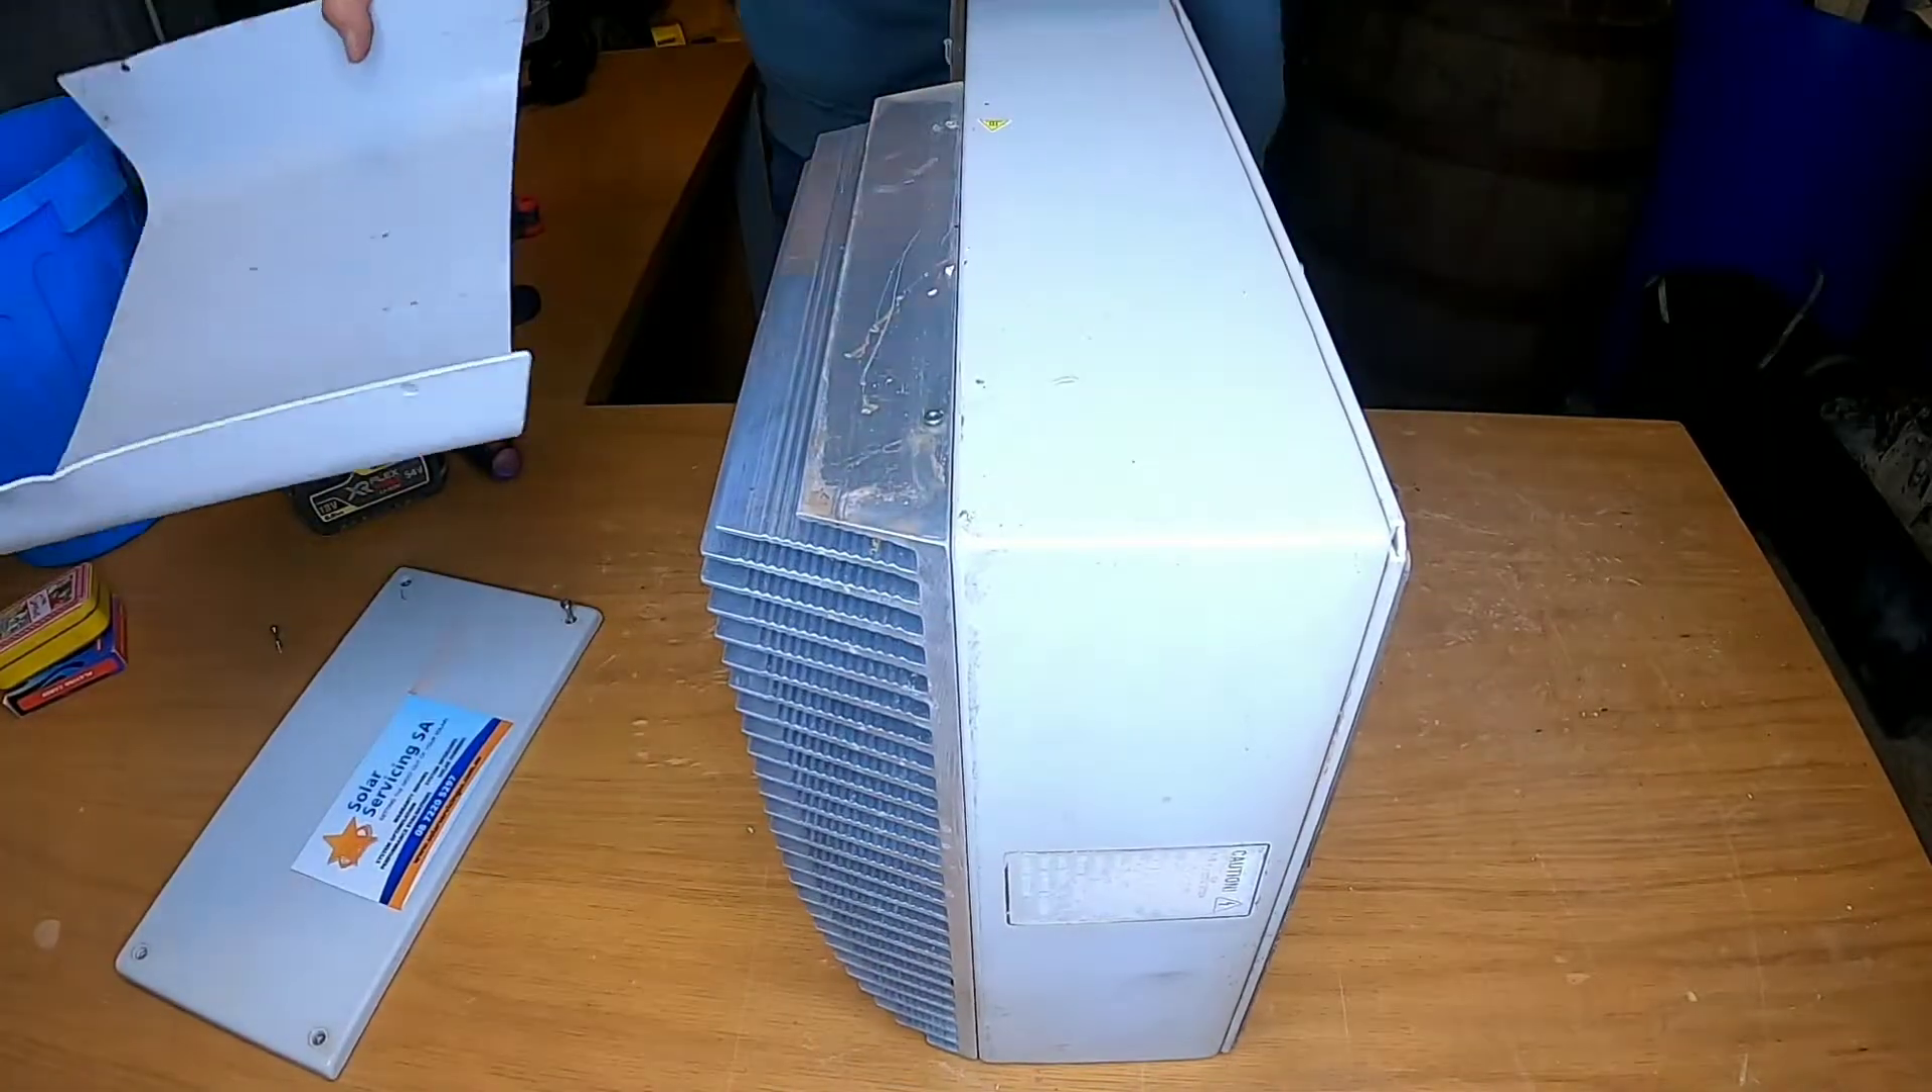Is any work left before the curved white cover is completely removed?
No.